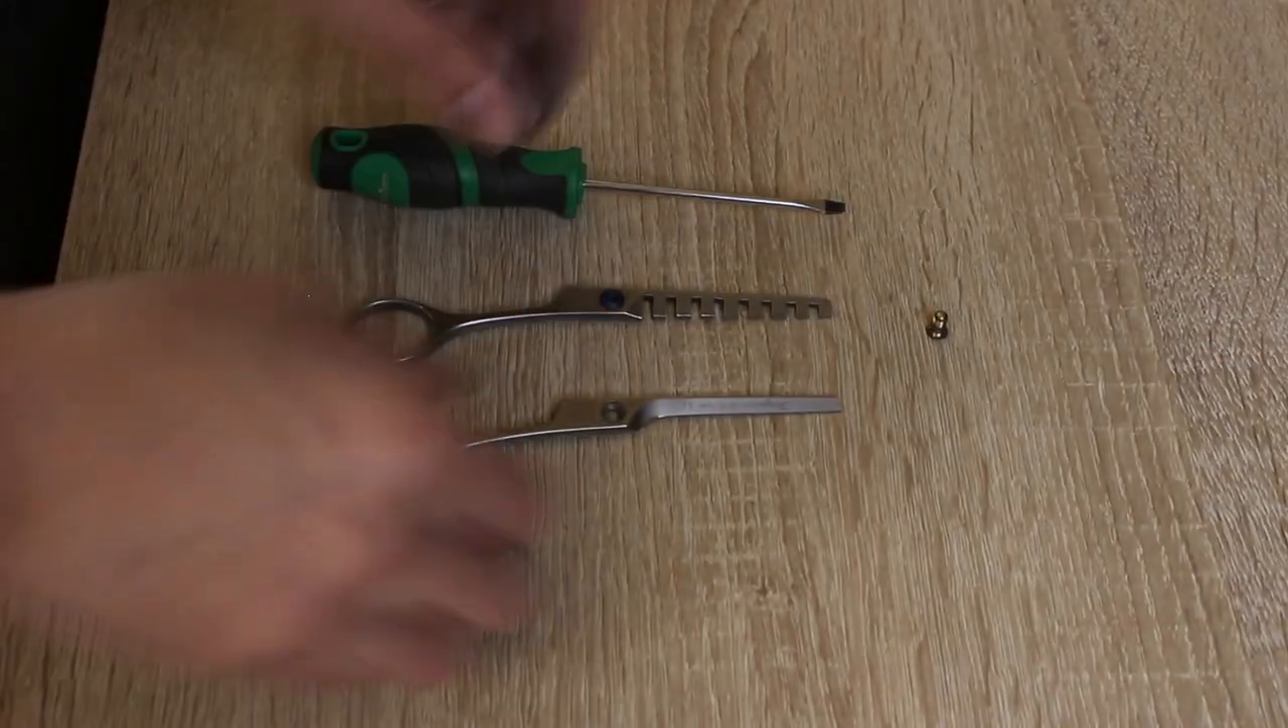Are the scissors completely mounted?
No.